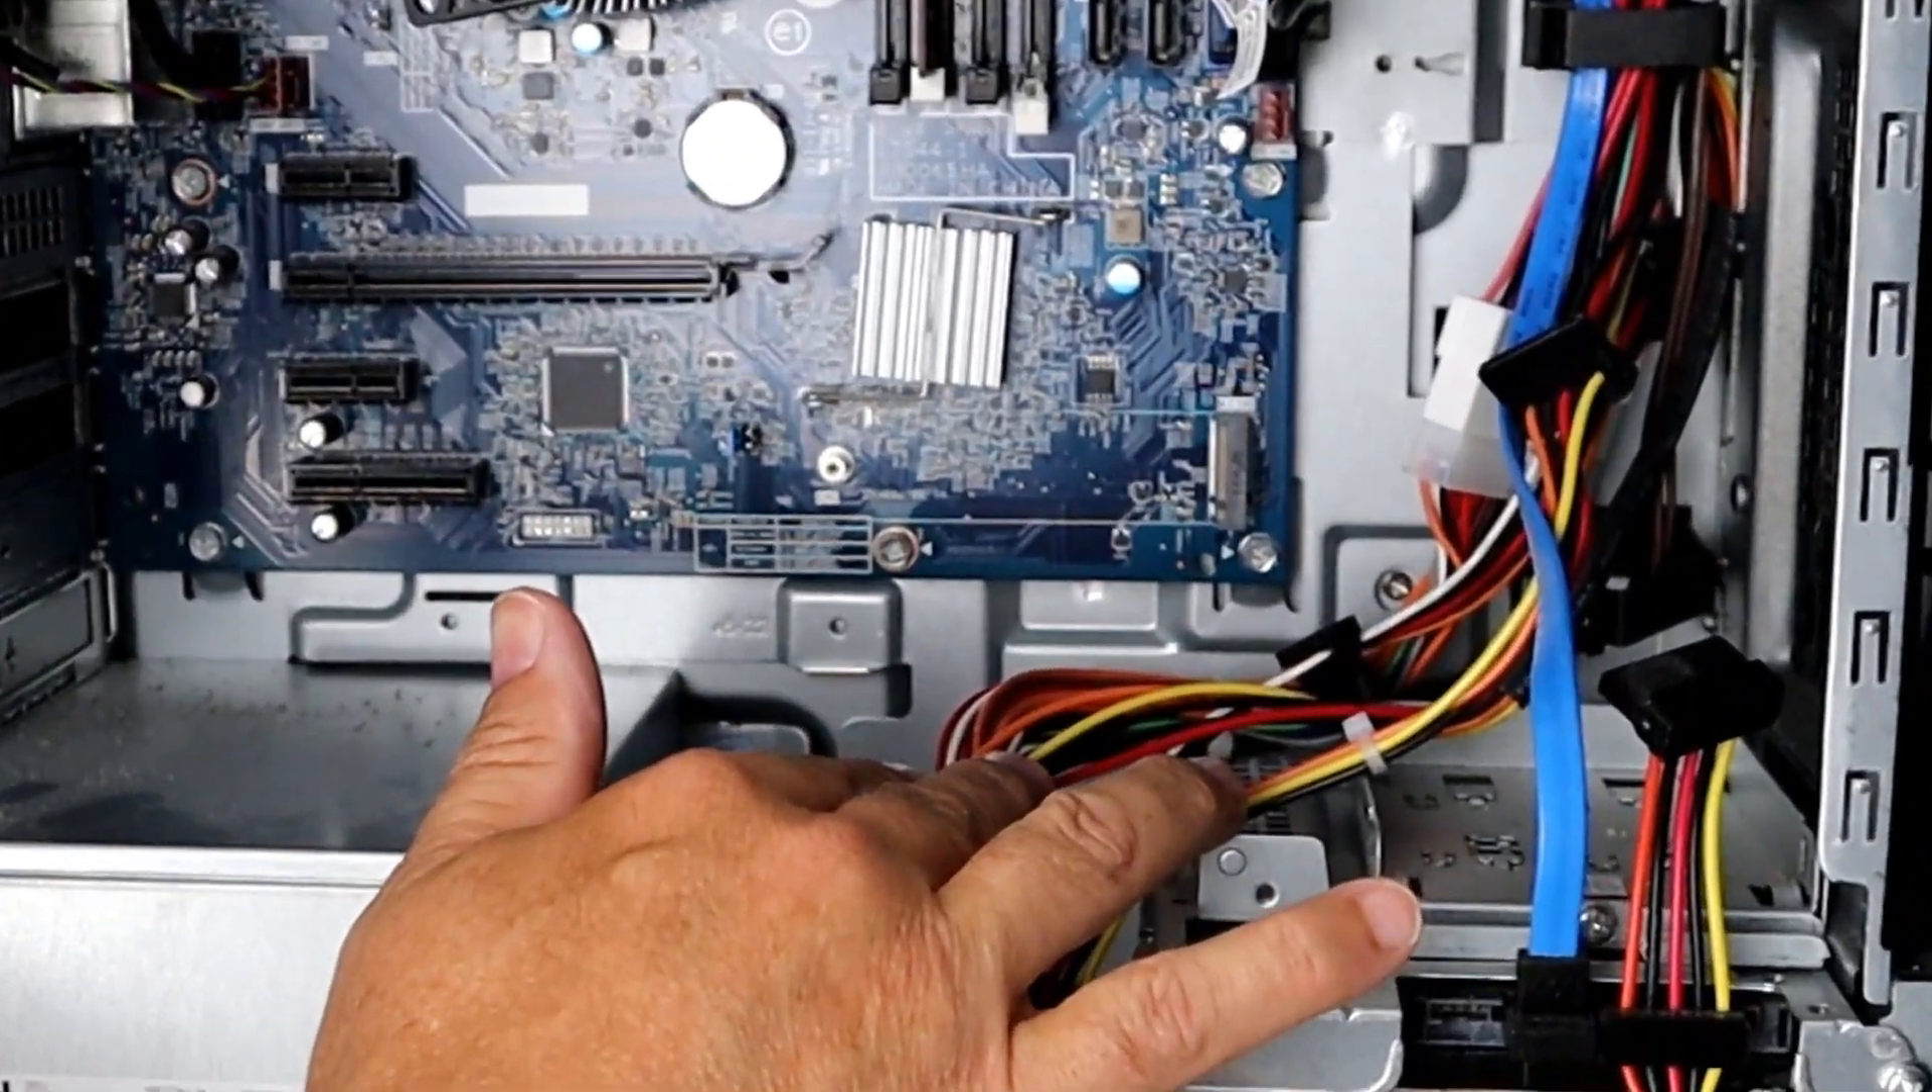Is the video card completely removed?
Yes.